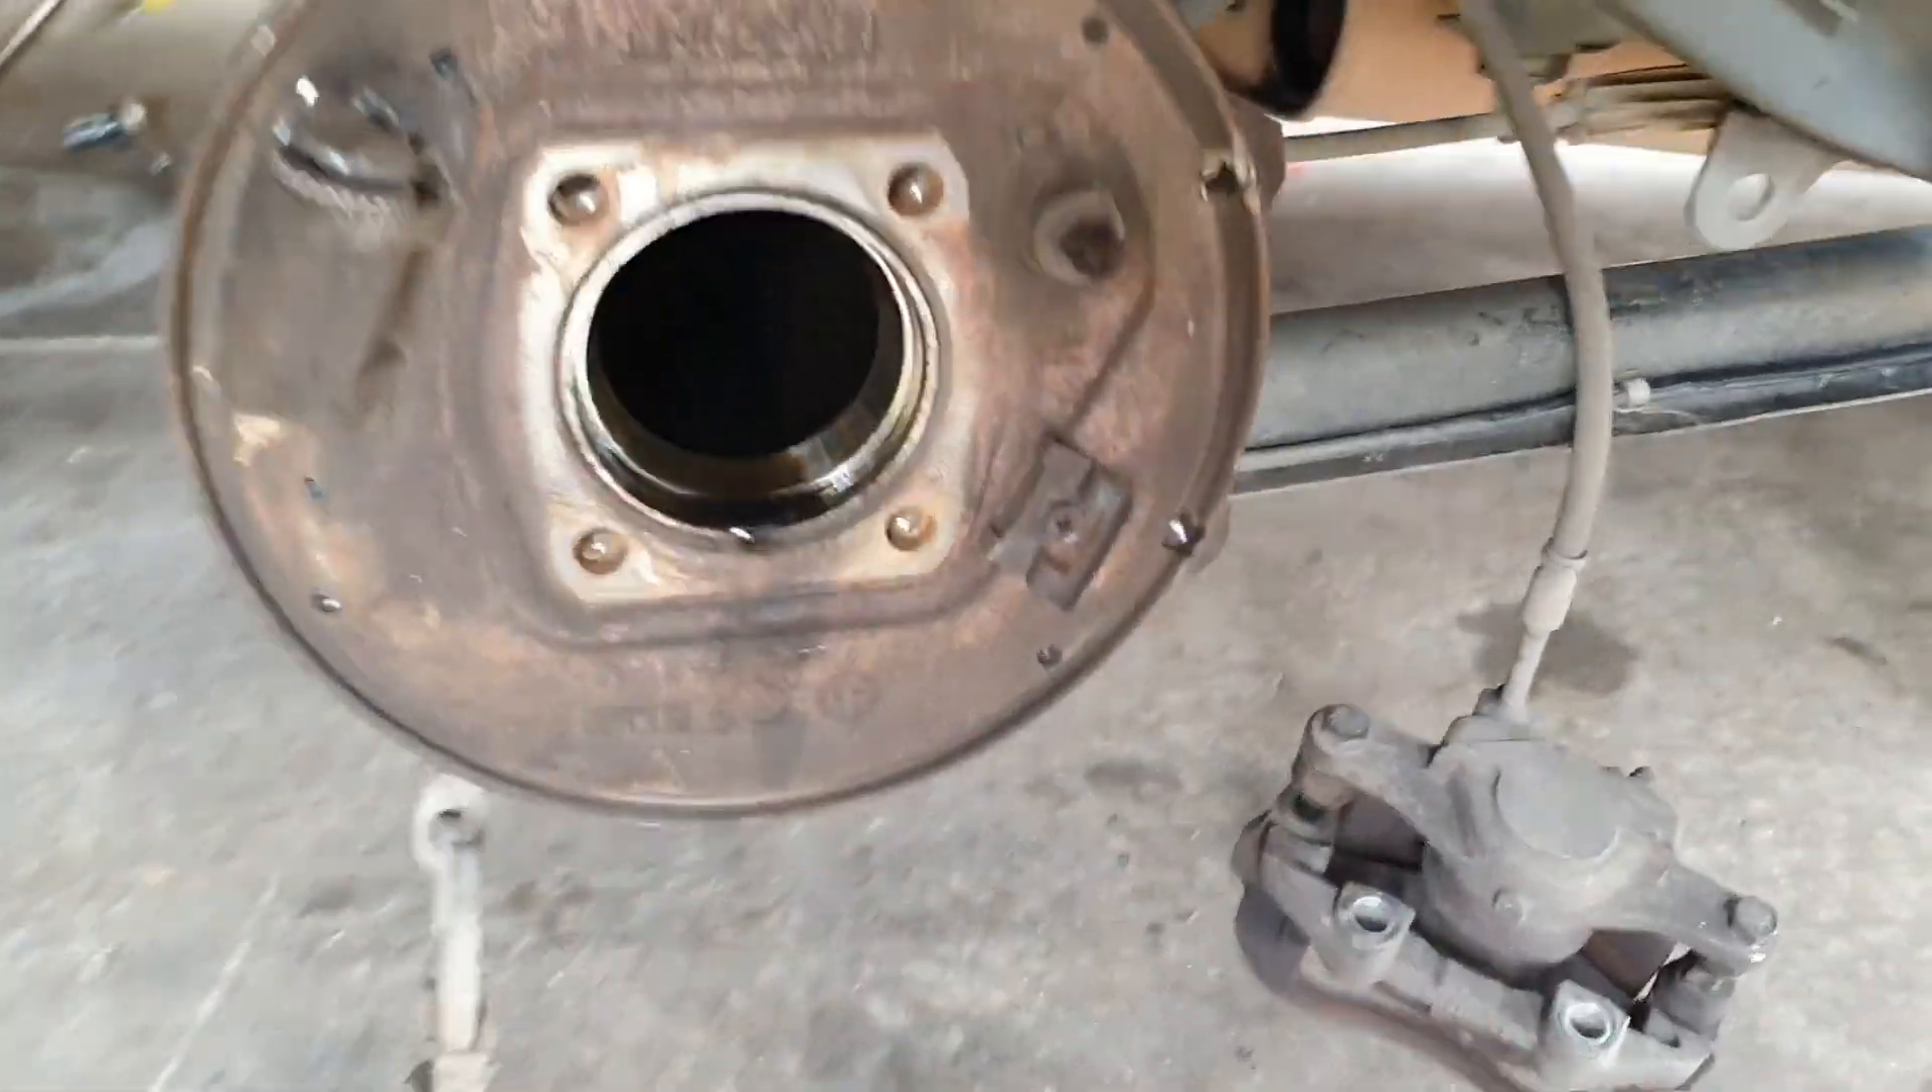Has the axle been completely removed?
Yes.